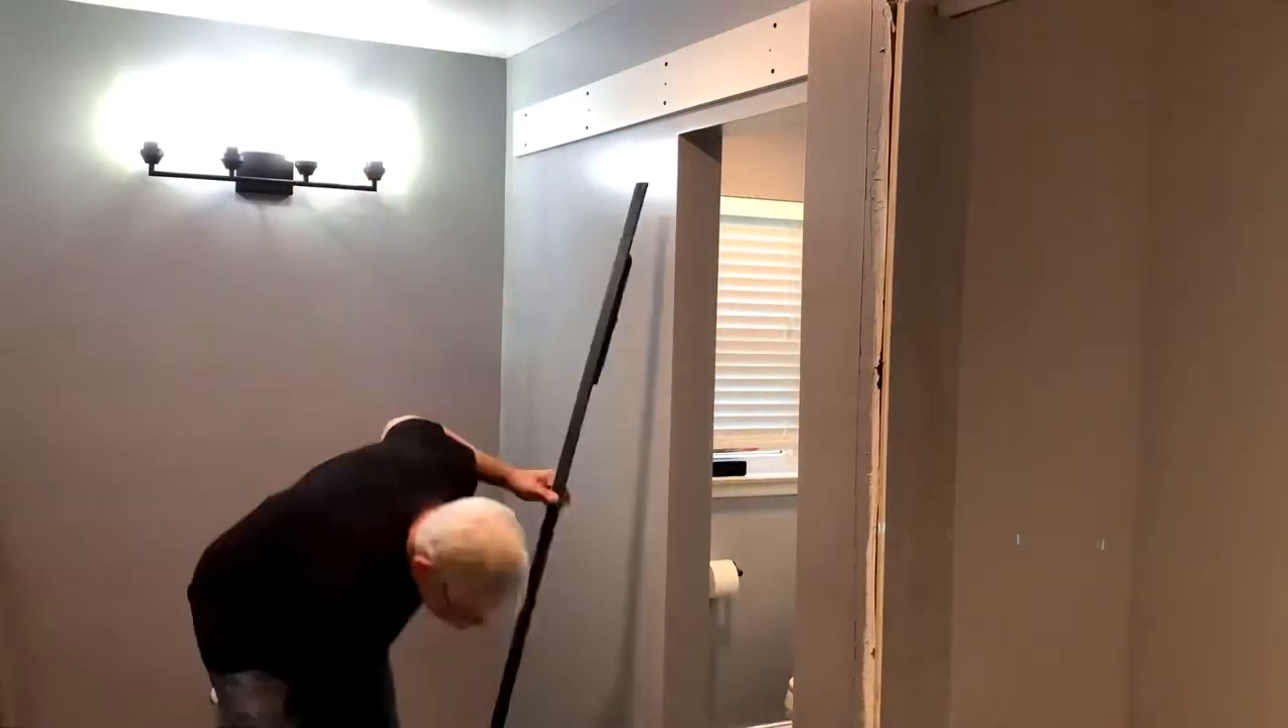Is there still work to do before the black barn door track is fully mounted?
Yes.